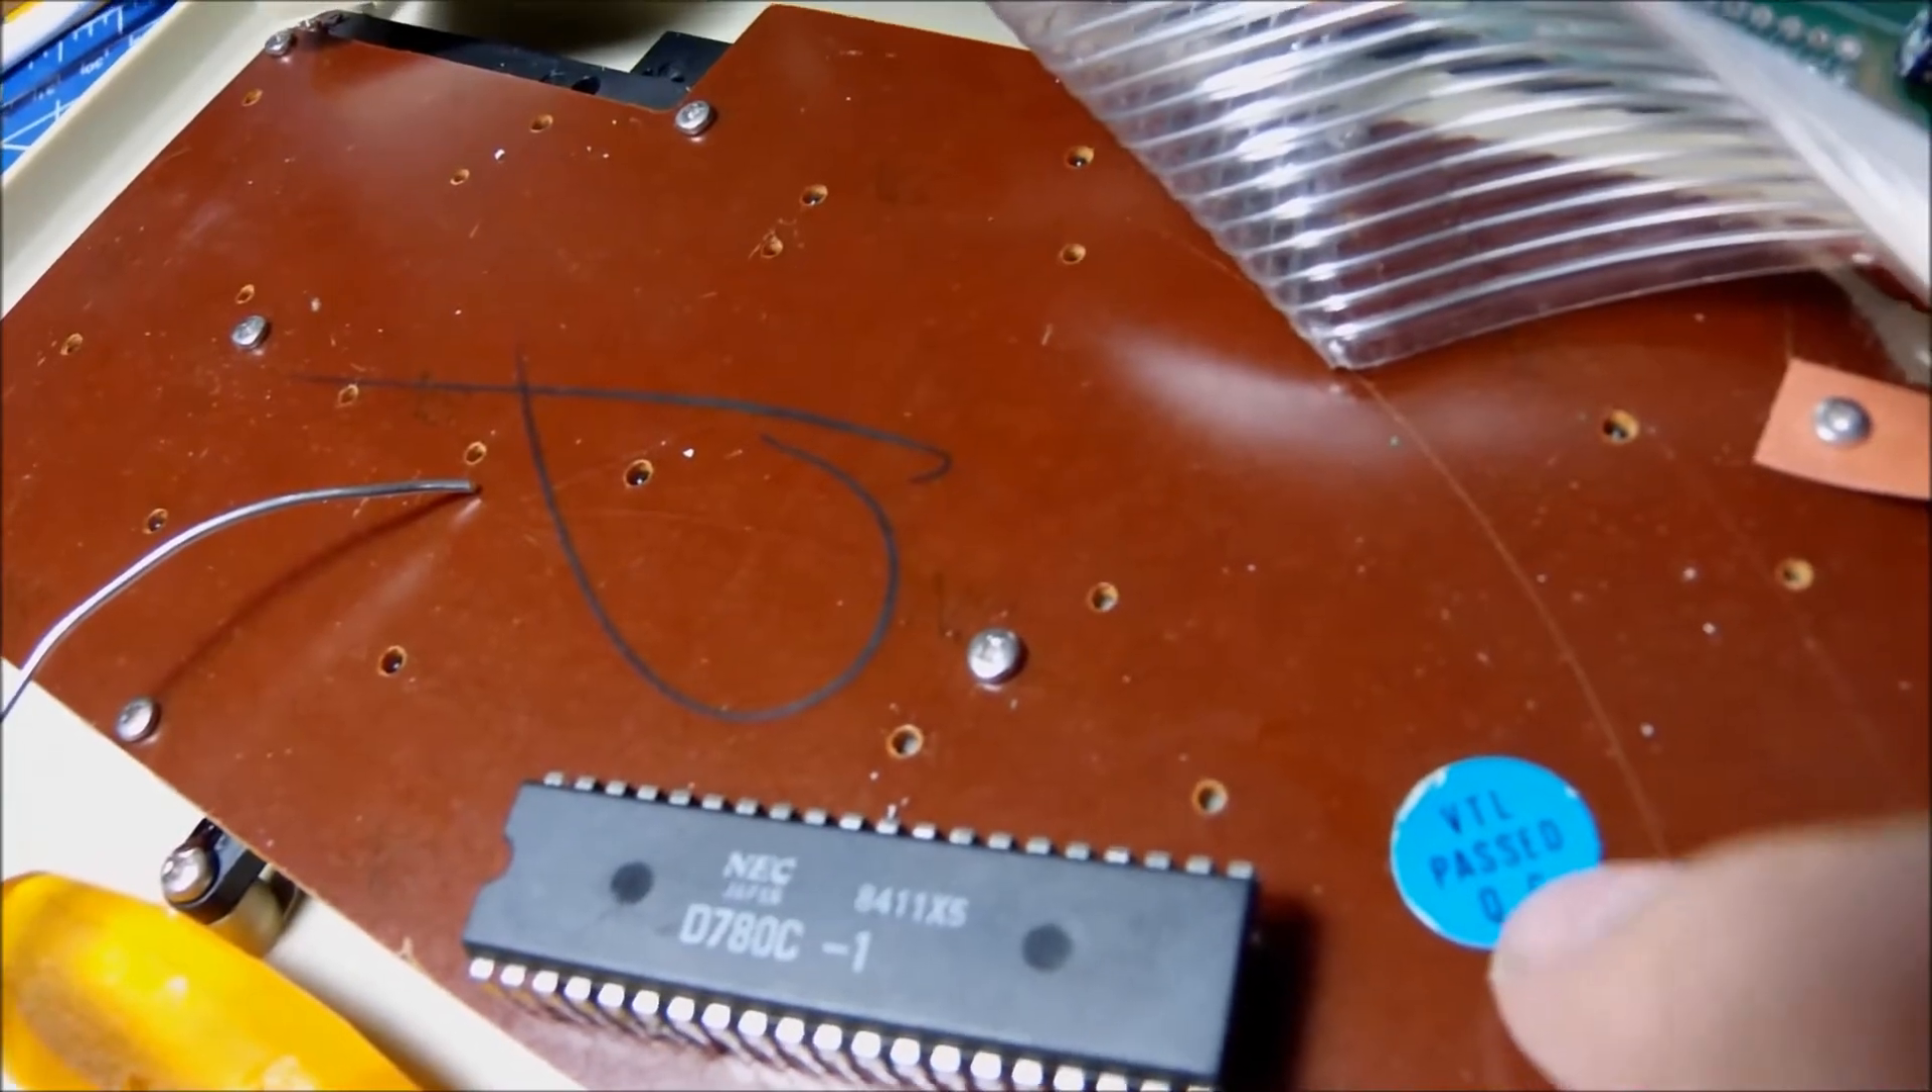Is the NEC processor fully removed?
Yes.